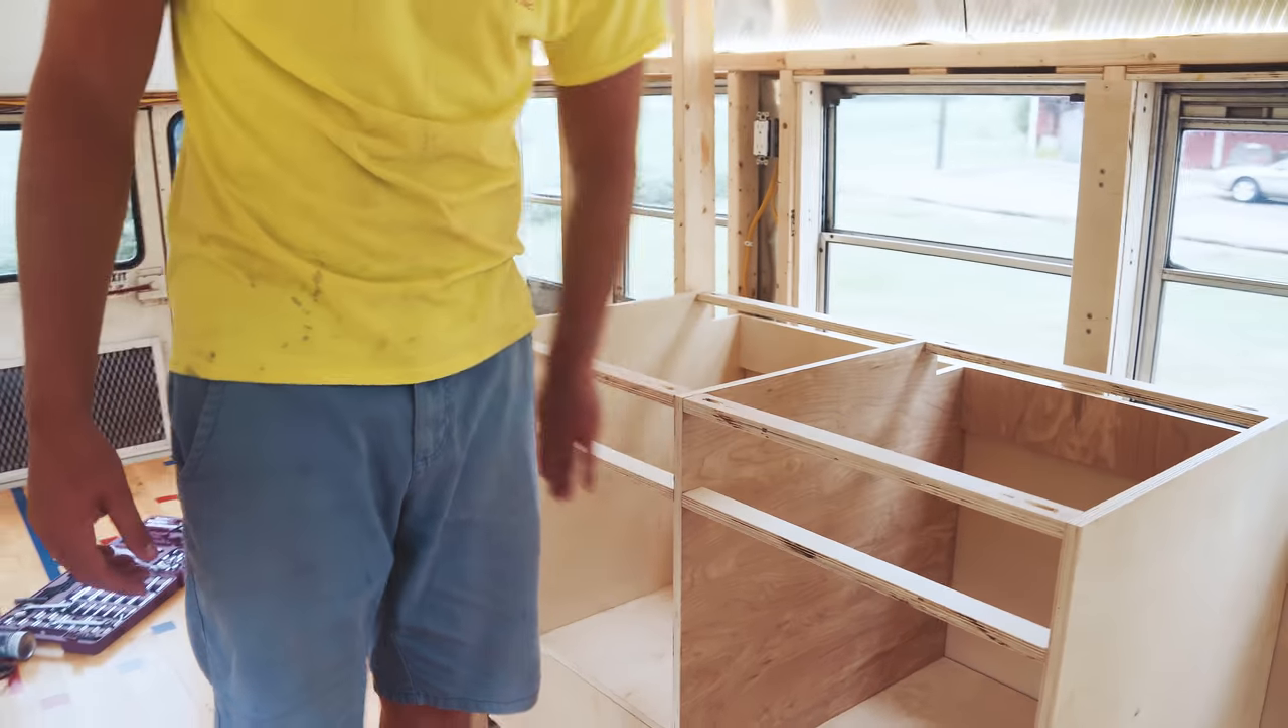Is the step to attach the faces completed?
No.